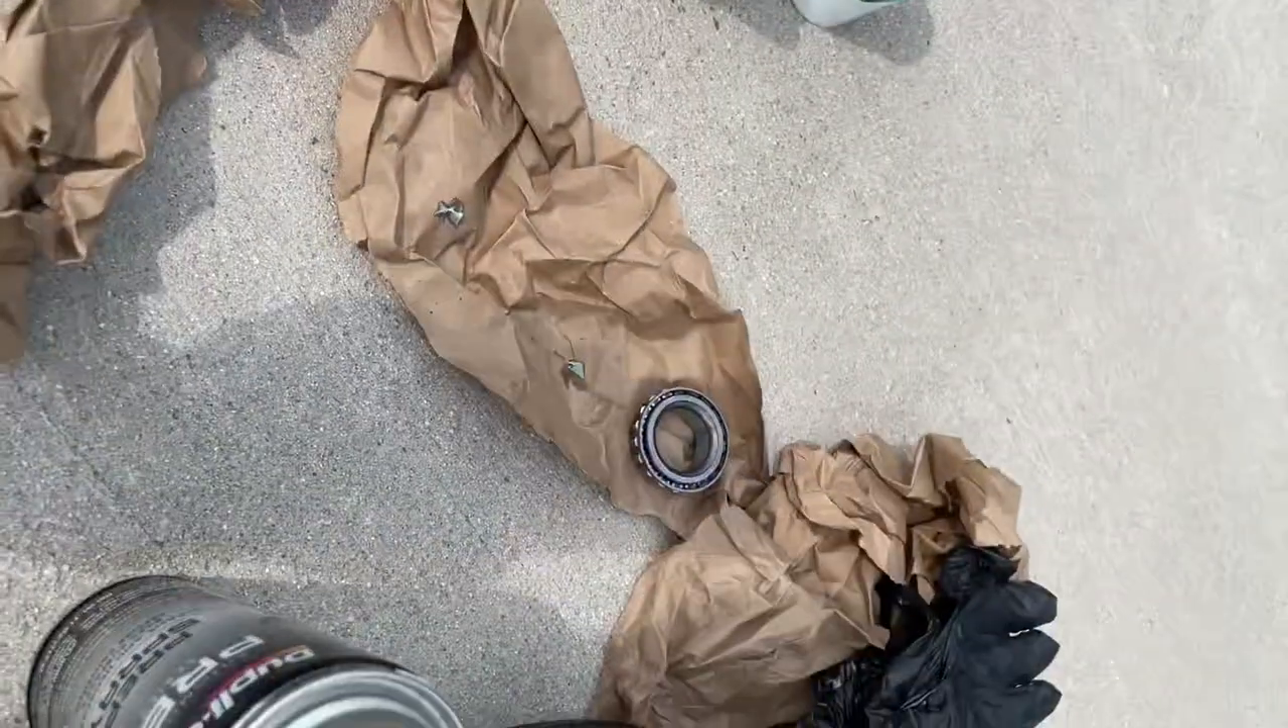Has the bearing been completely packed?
No.